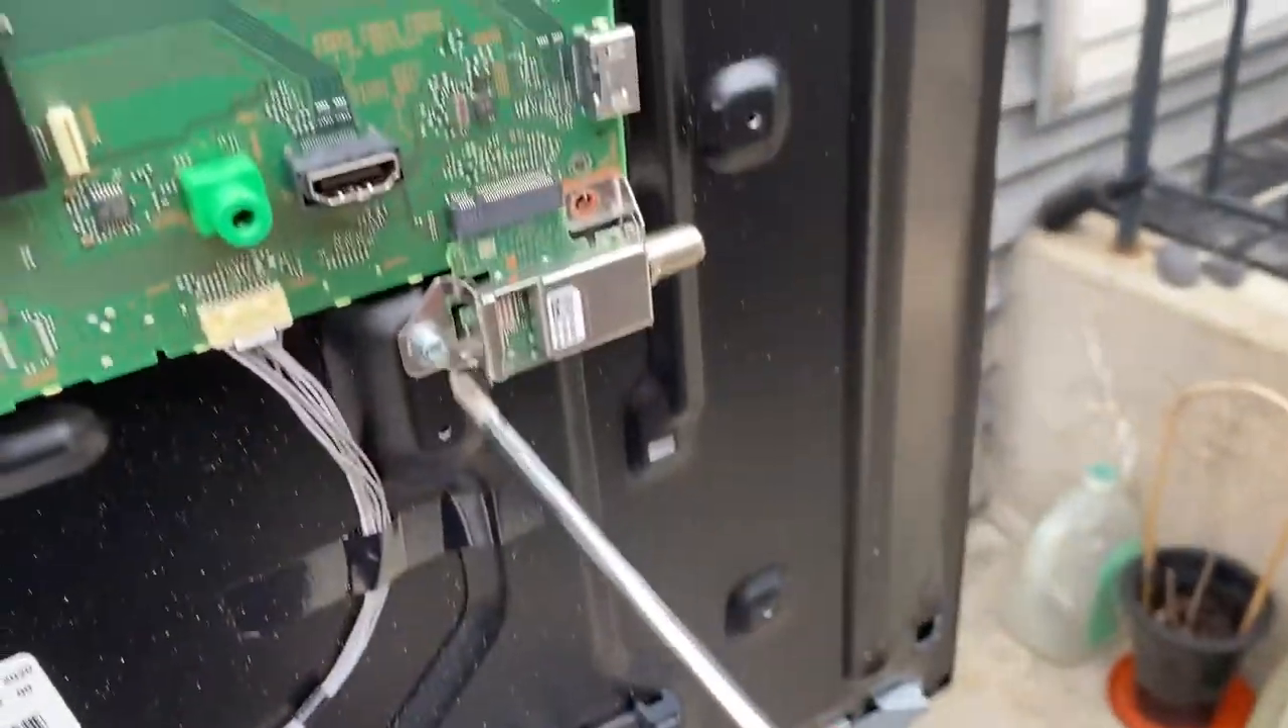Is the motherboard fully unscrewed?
No.